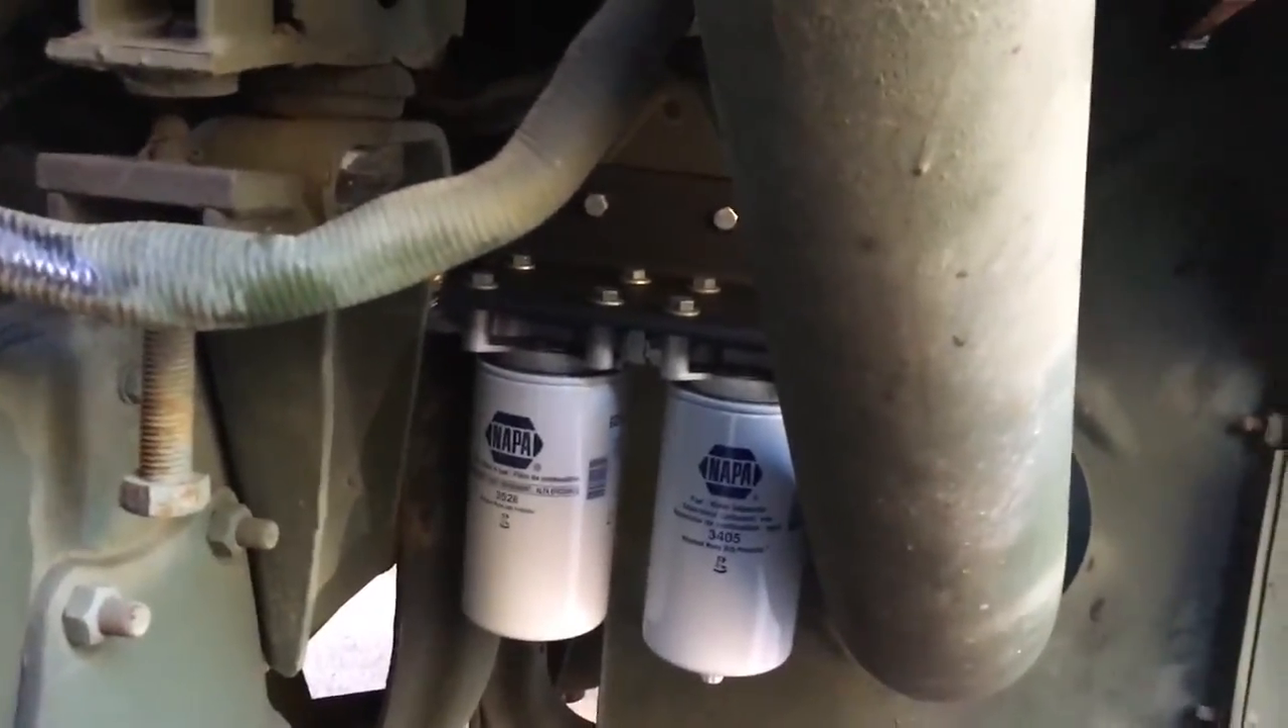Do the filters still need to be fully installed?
No.